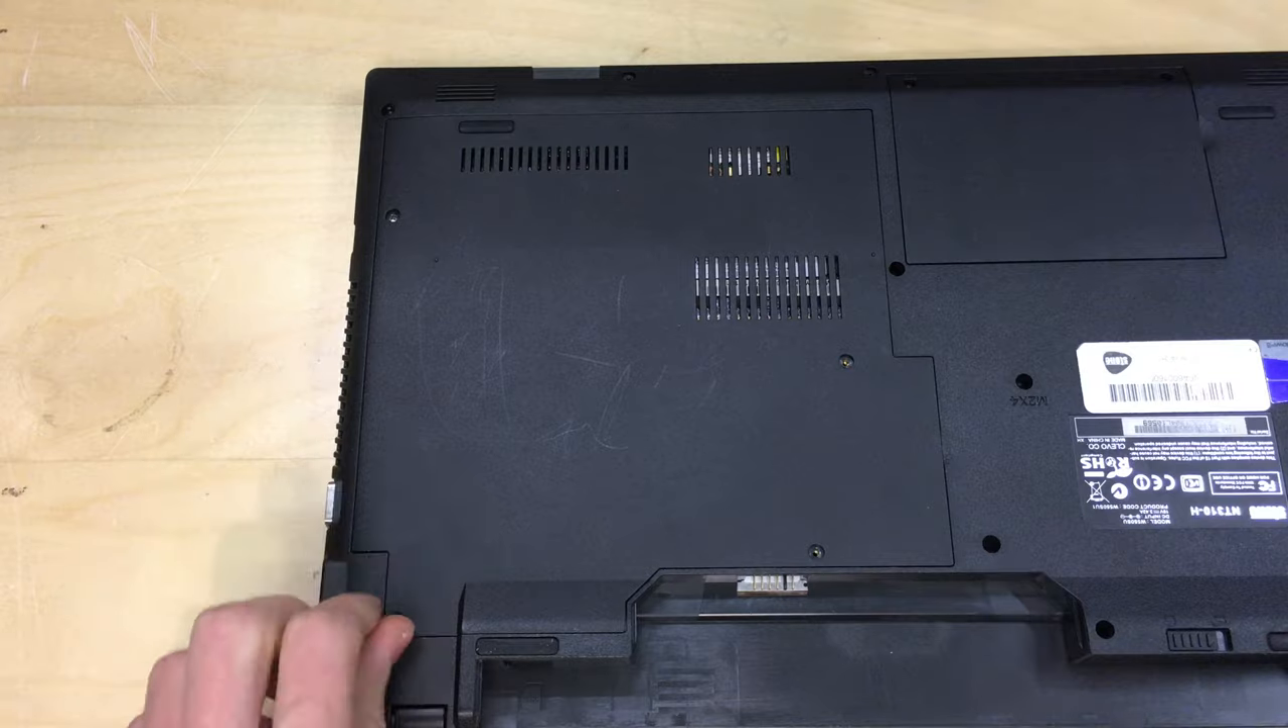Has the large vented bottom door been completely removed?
No.